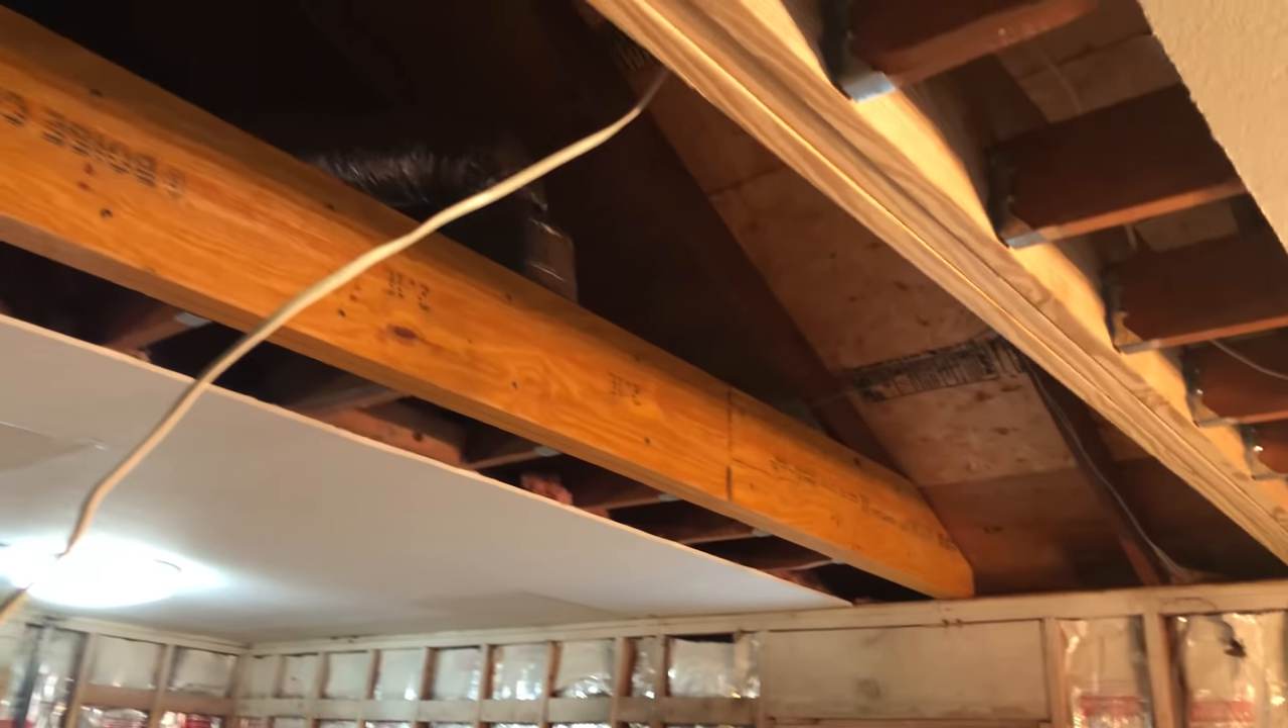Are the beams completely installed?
Yes.